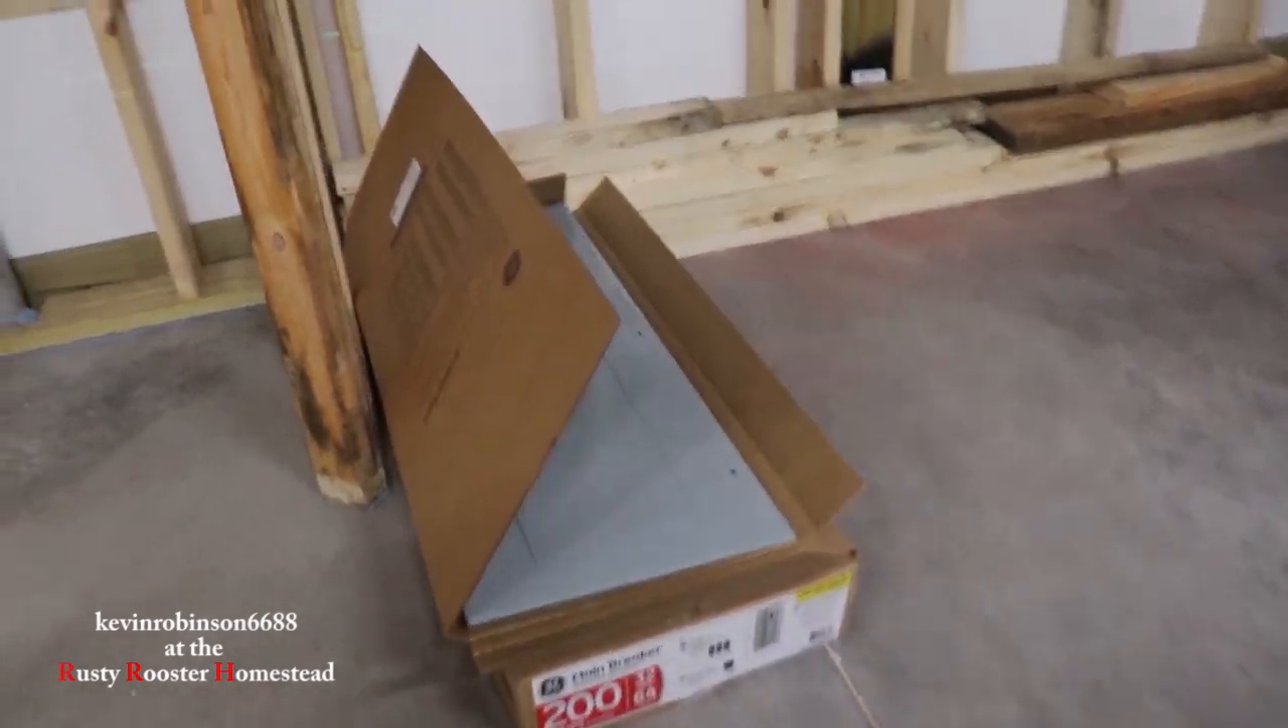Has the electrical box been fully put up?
No.